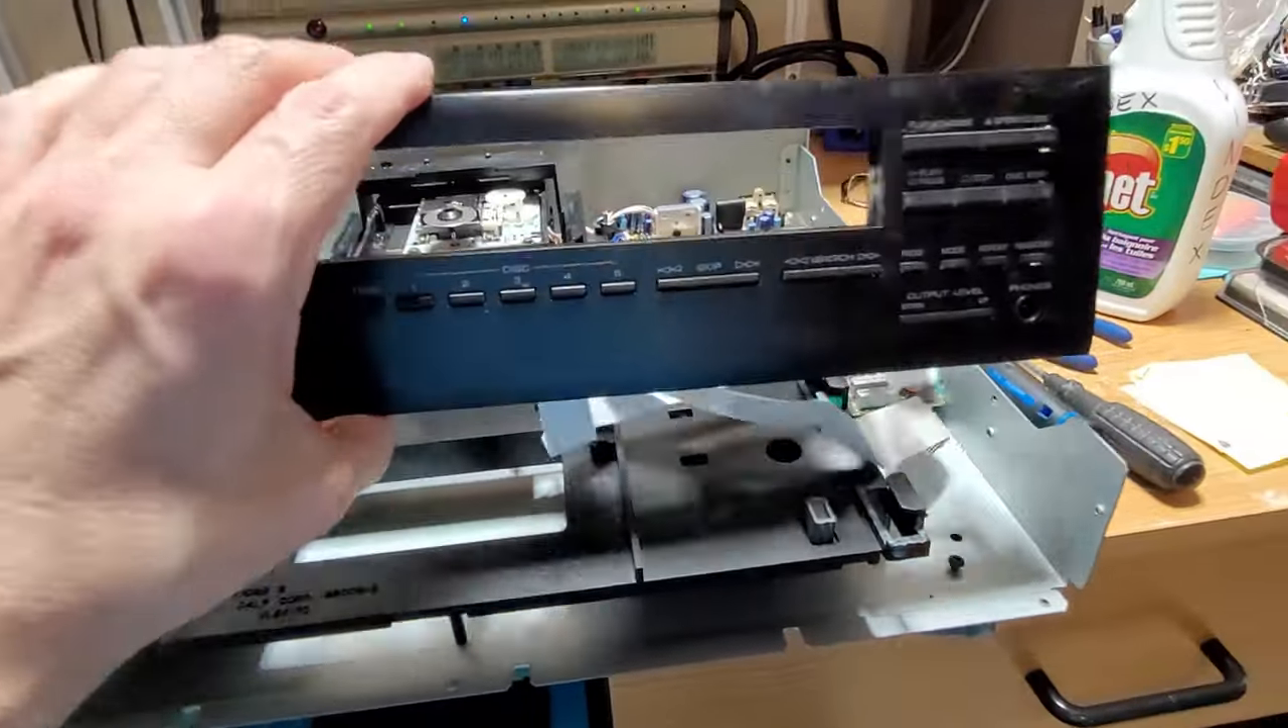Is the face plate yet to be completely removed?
No.